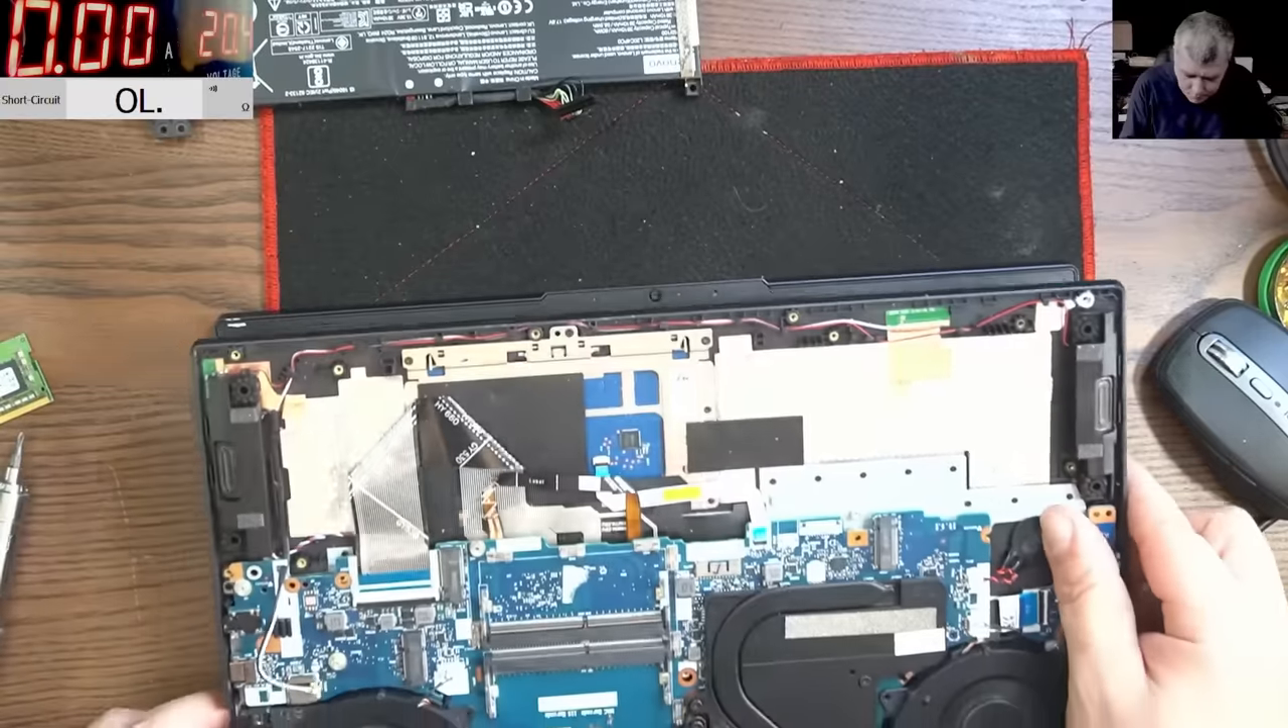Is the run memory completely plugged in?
No.